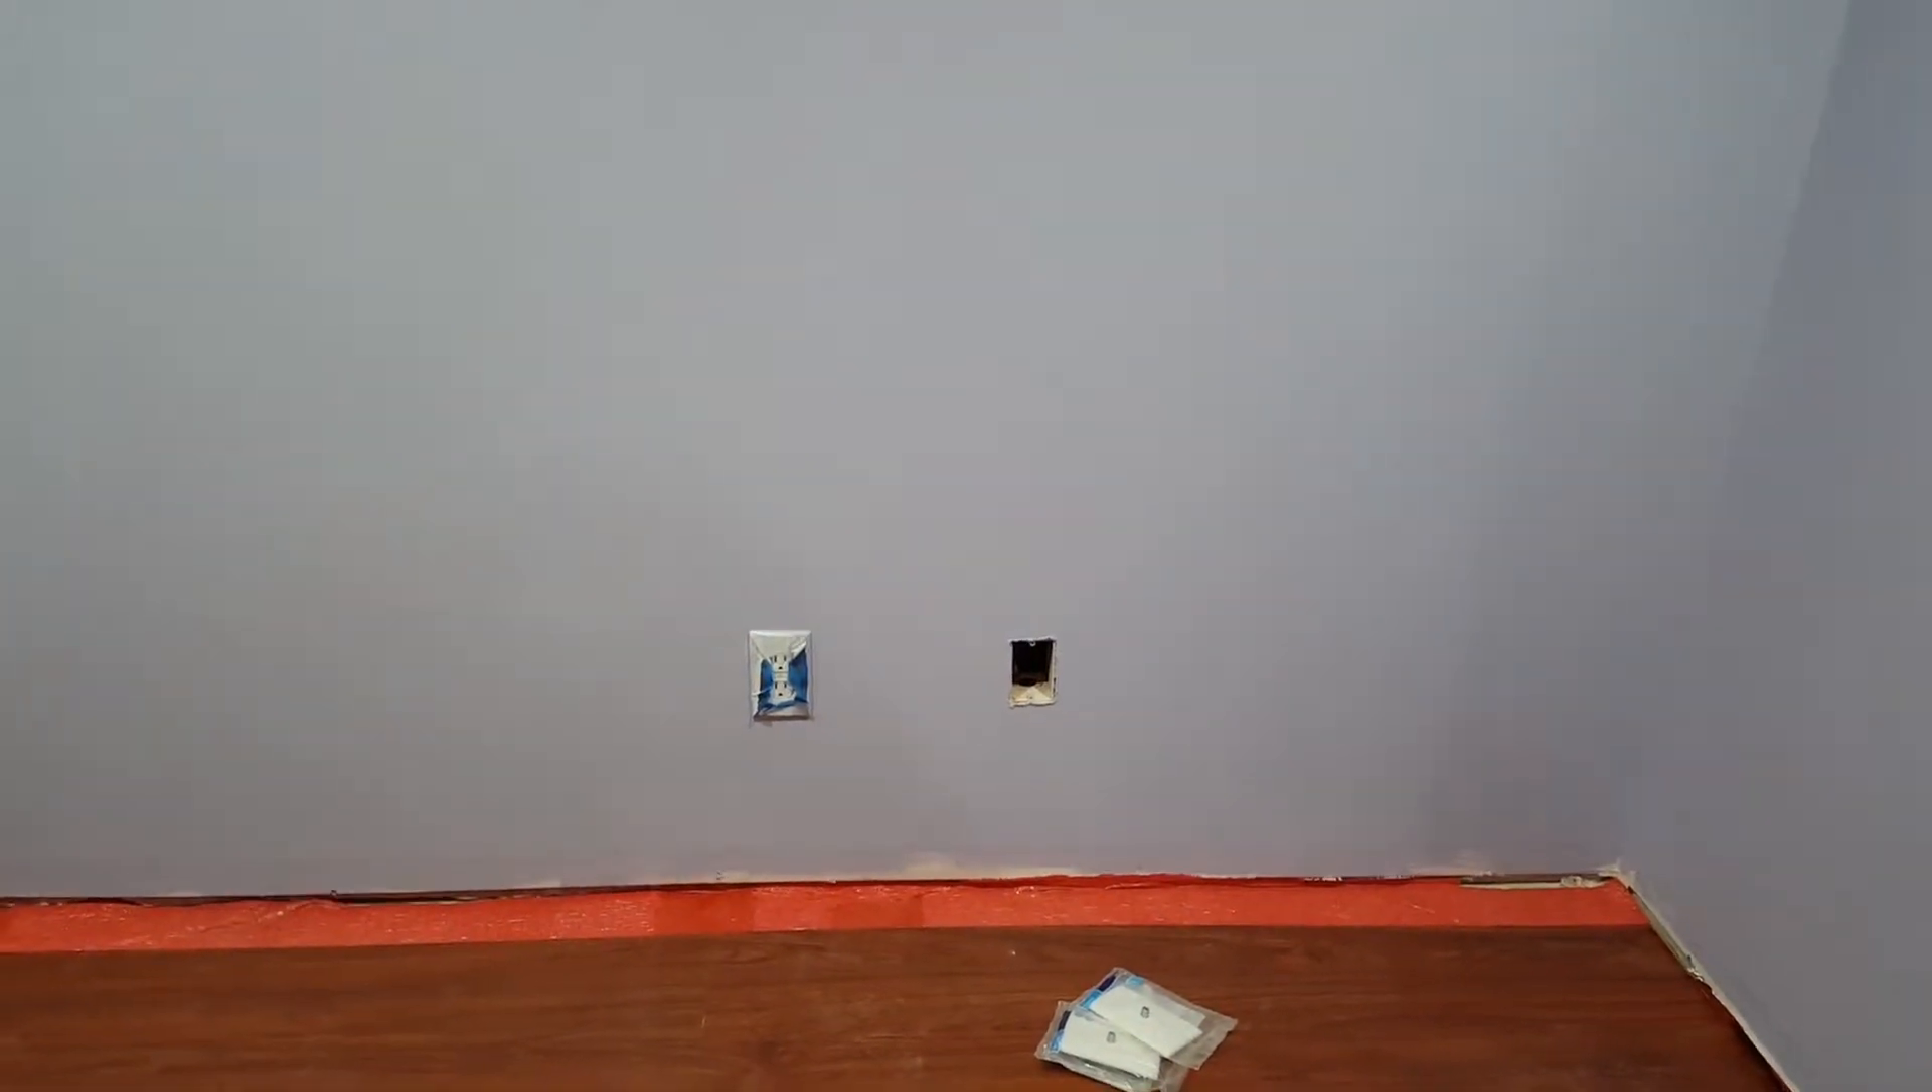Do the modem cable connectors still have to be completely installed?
Yes.